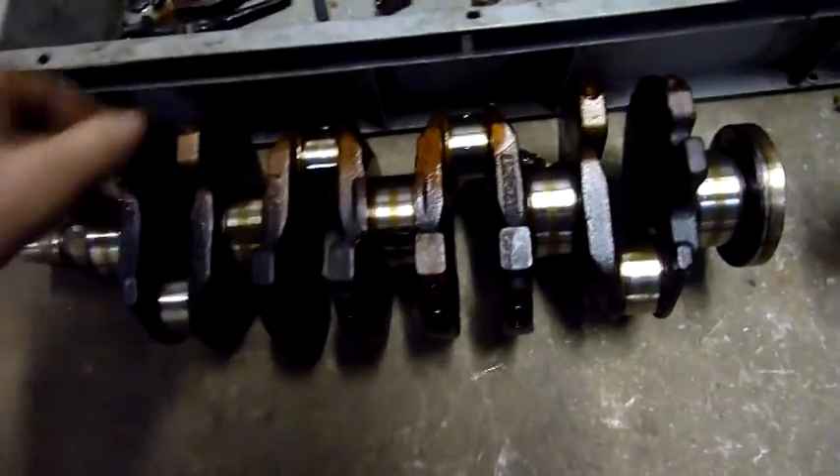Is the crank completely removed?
Yes.